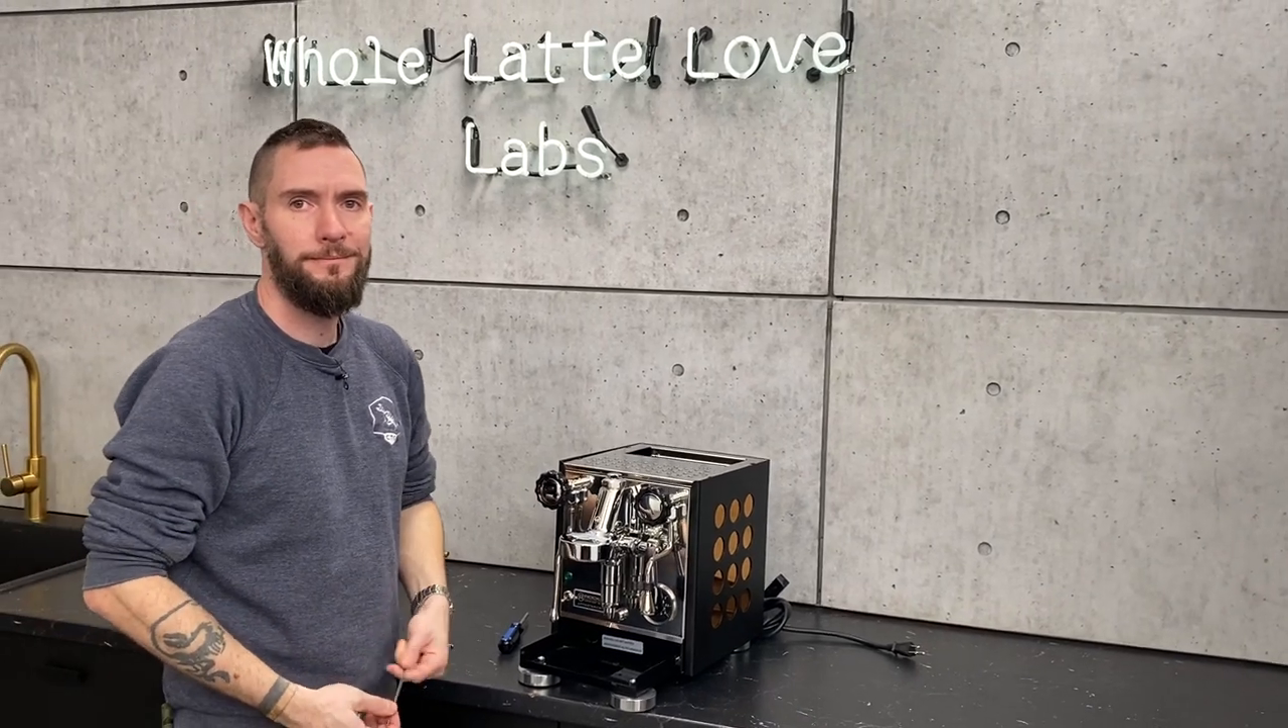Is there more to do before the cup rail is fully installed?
Yes.